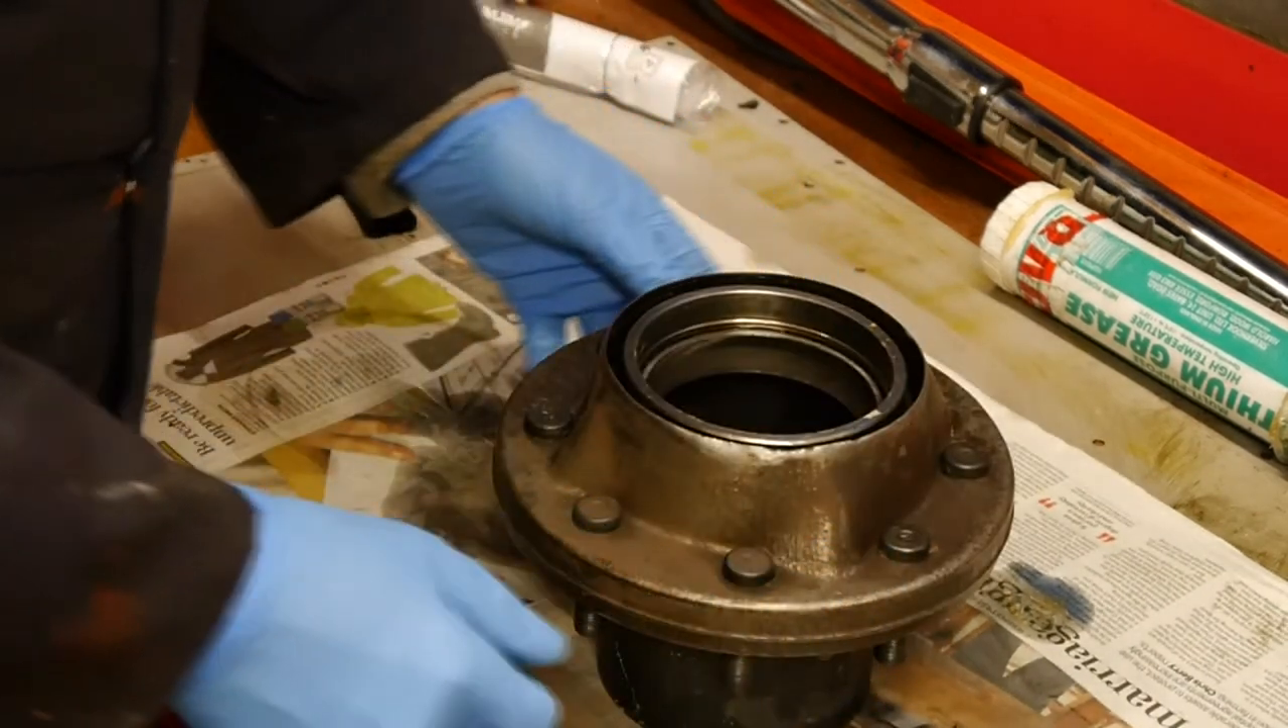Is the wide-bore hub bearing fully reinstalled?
No.